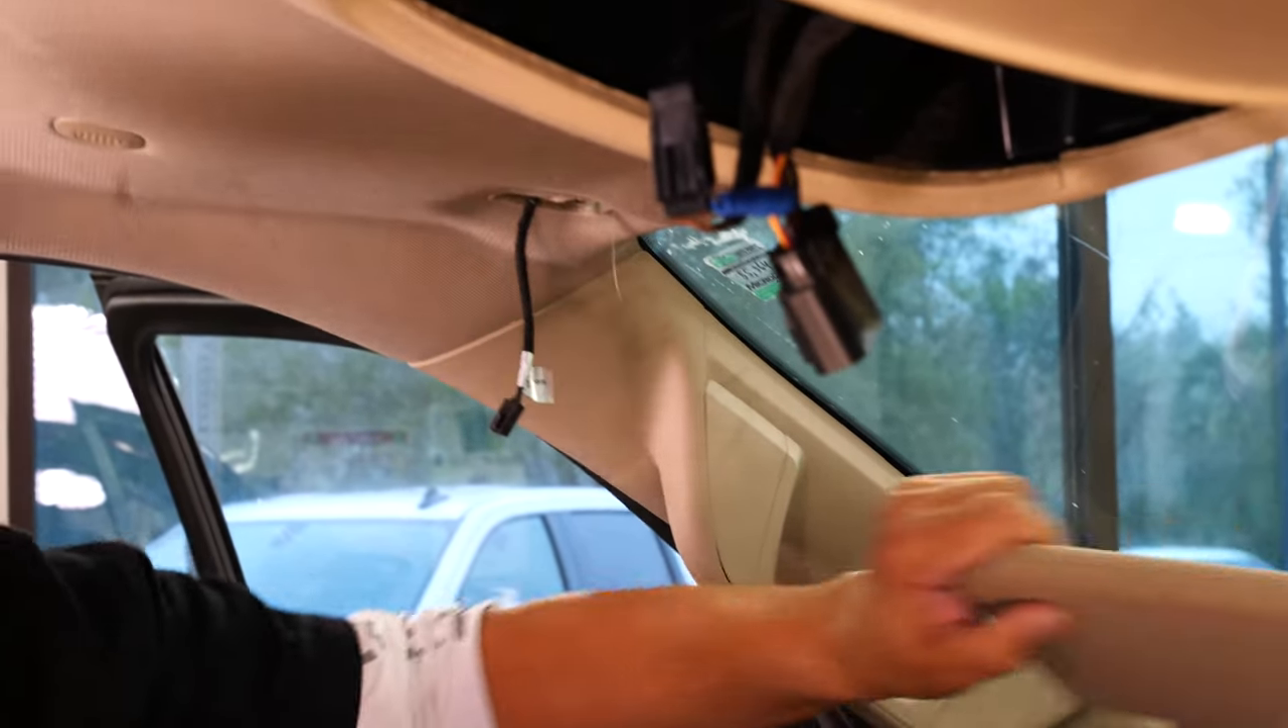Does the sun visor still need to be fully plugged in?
Yes.